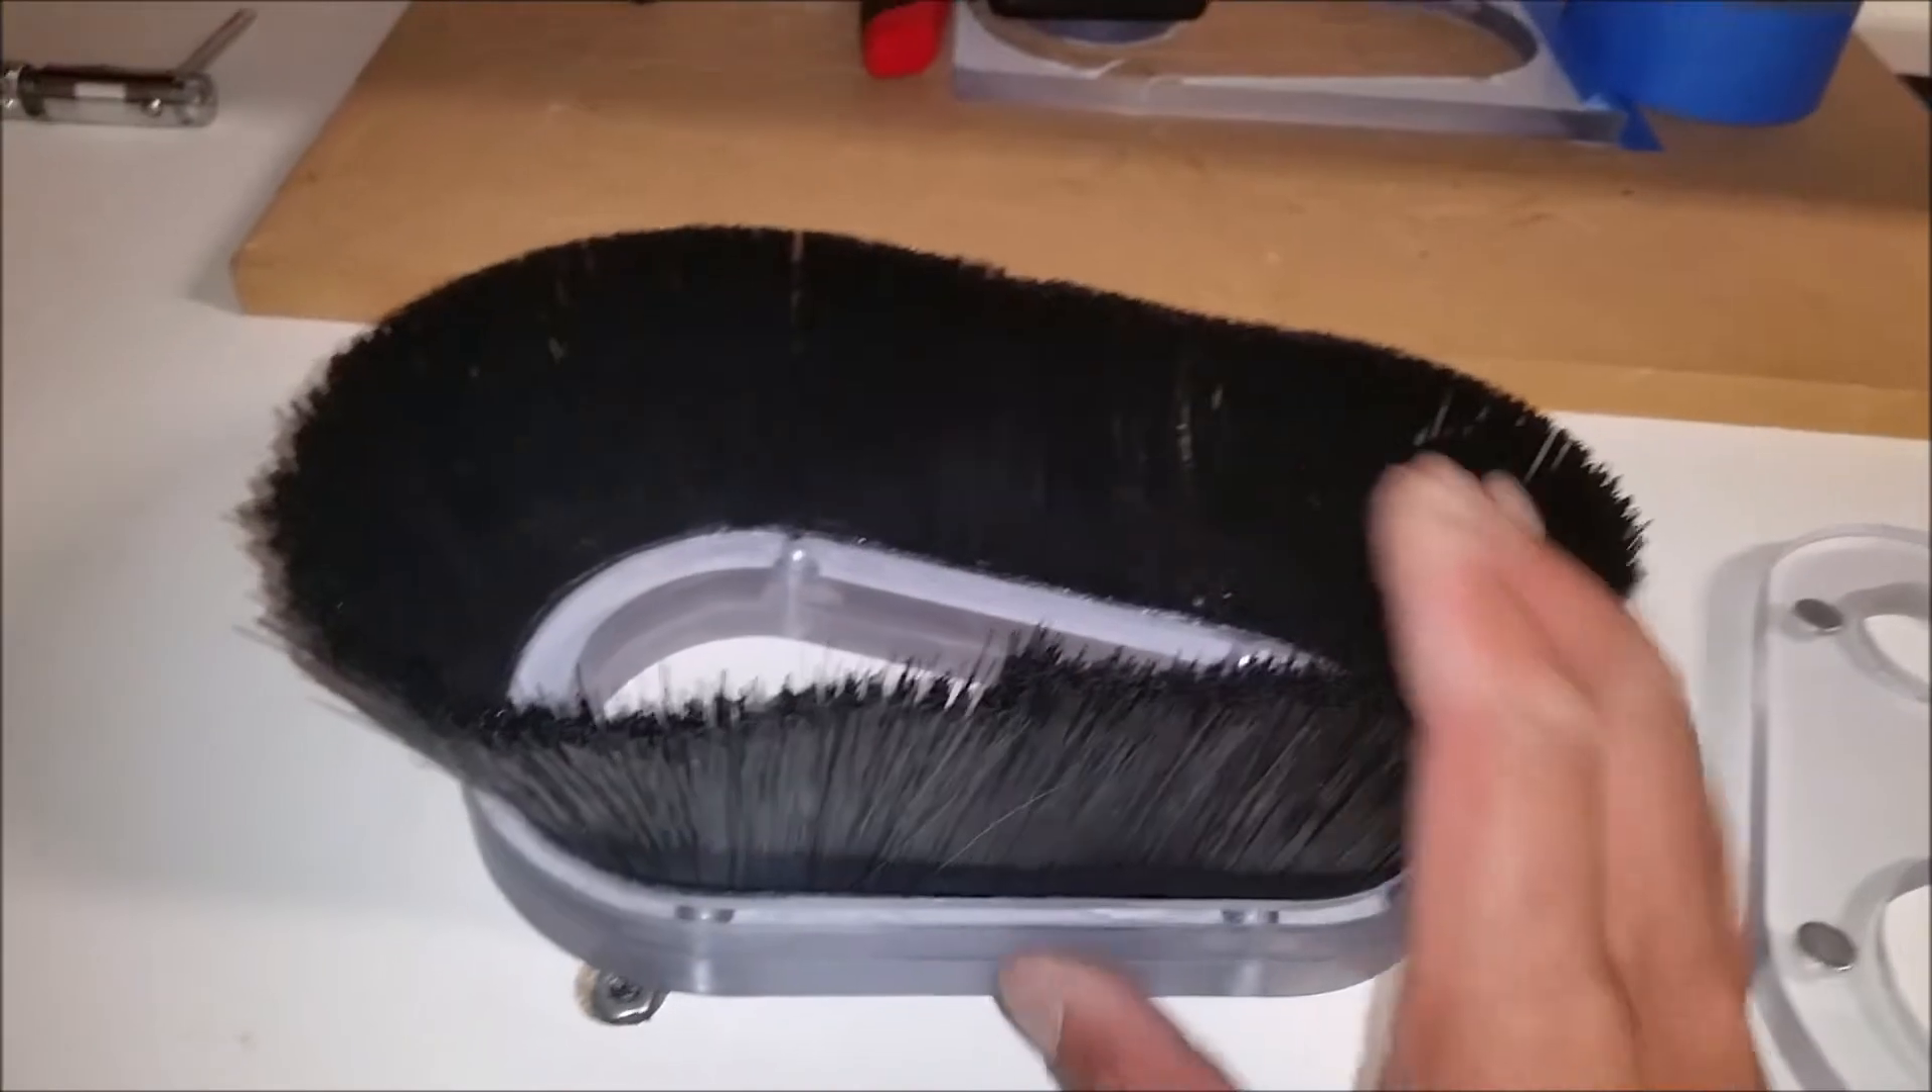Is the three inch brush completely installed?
Yes.